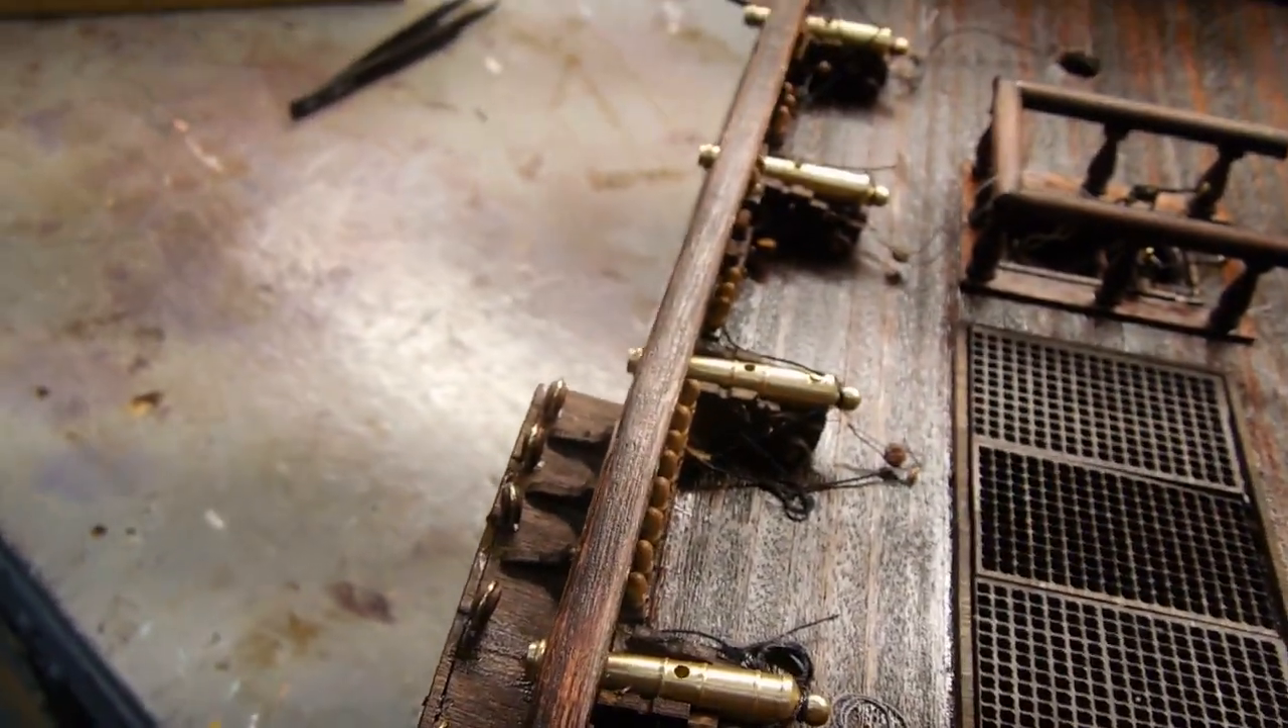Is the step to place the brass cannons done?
Yes.